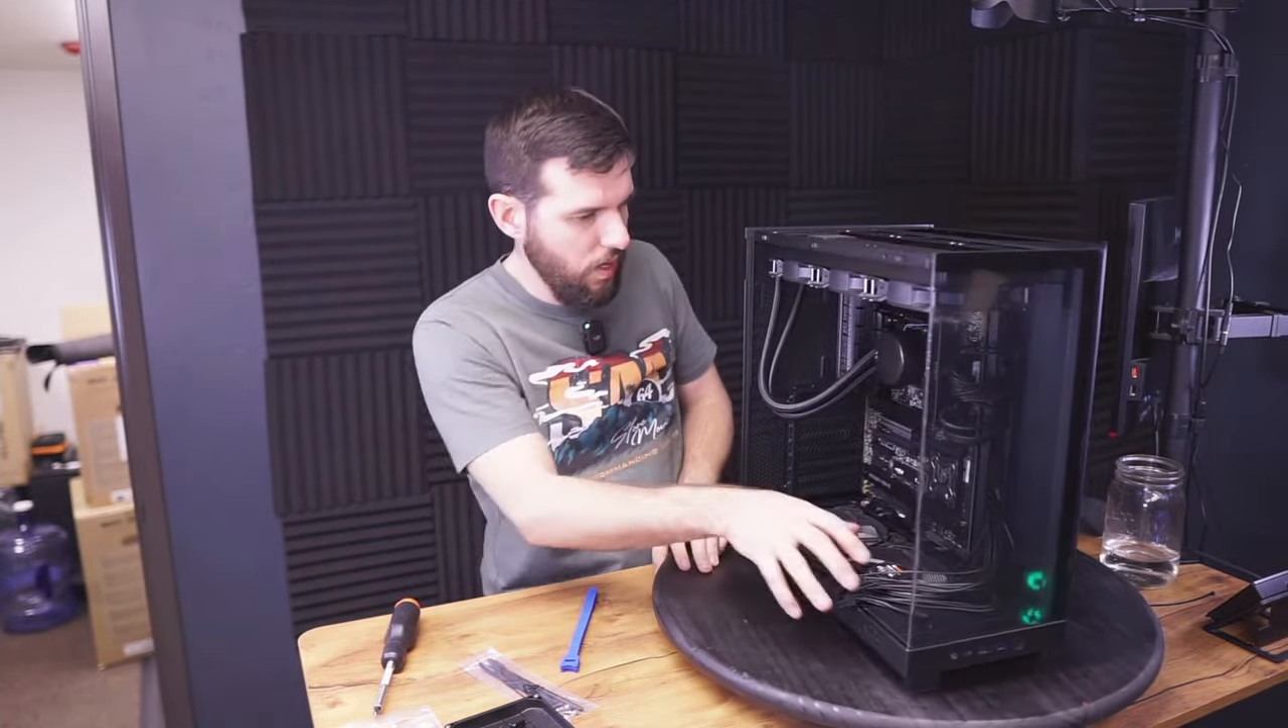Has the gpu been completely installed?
No.